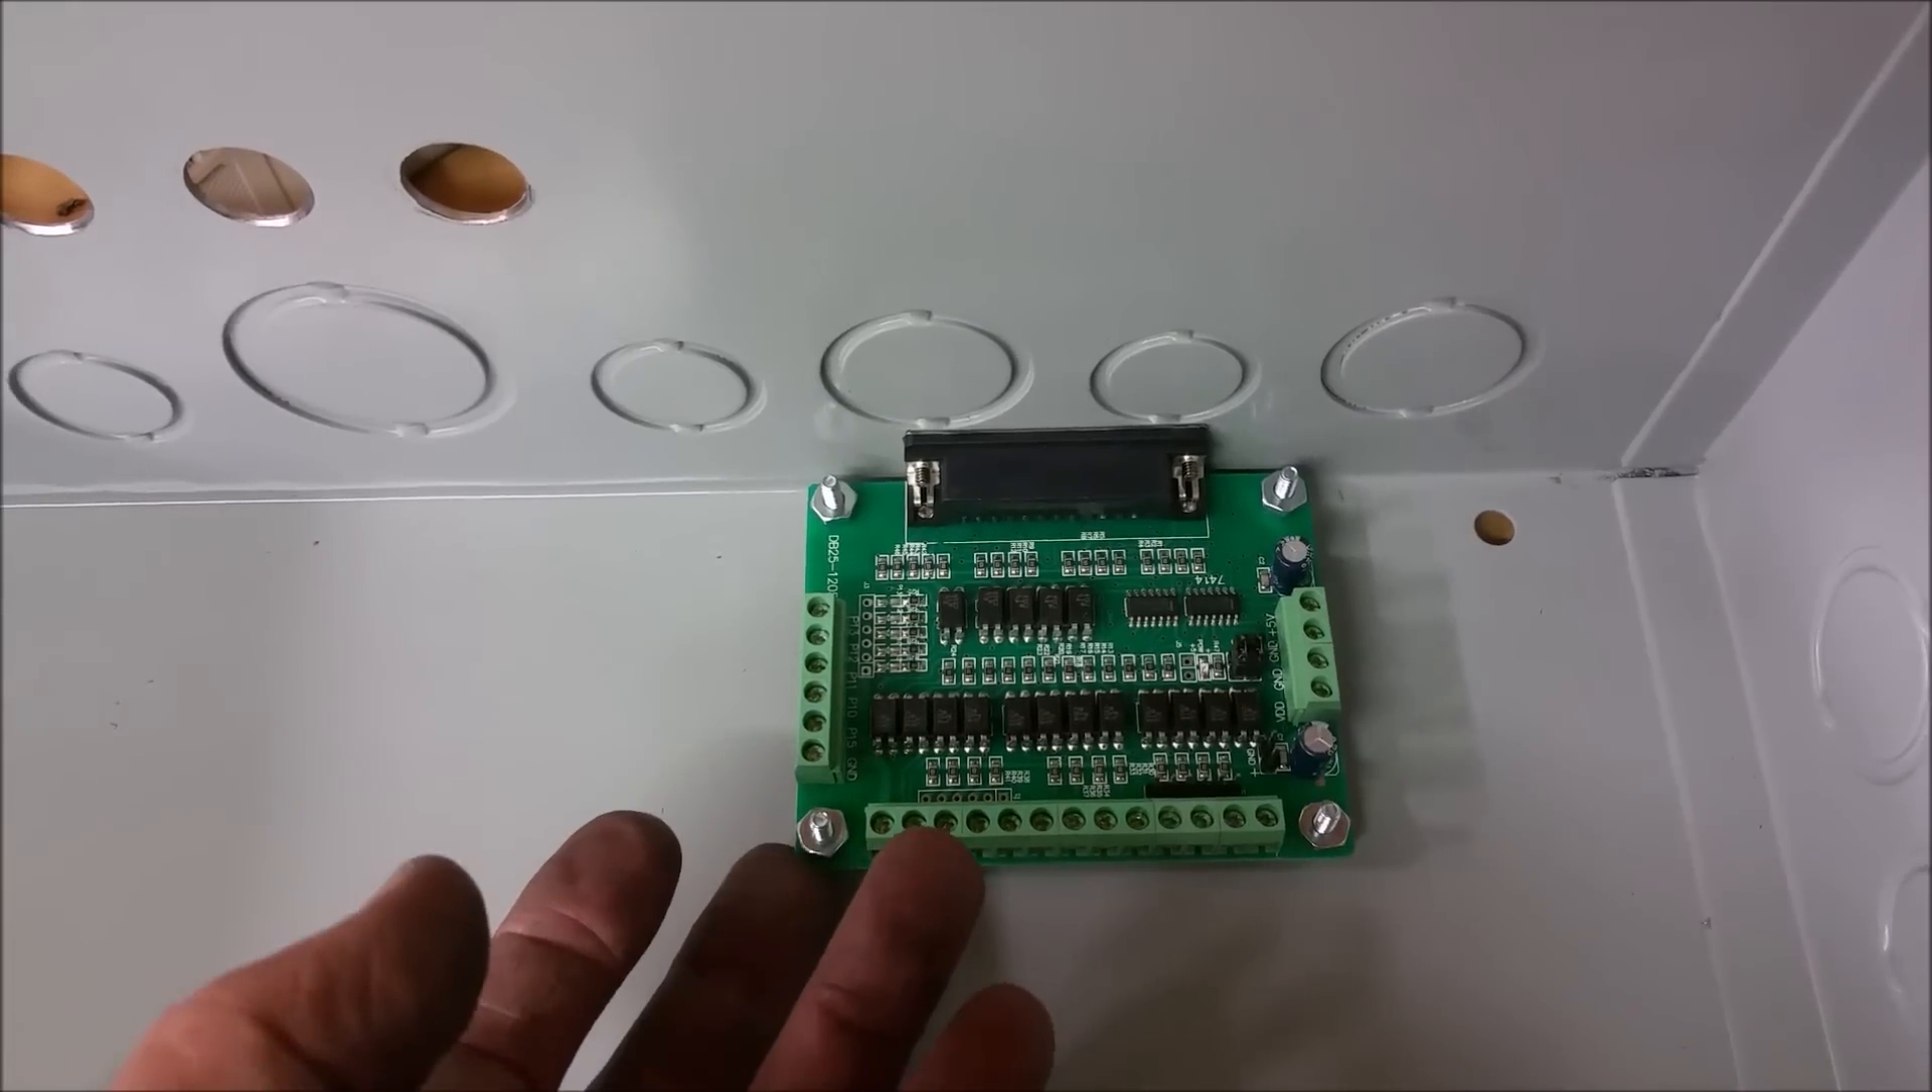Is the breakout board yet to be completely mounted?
No.